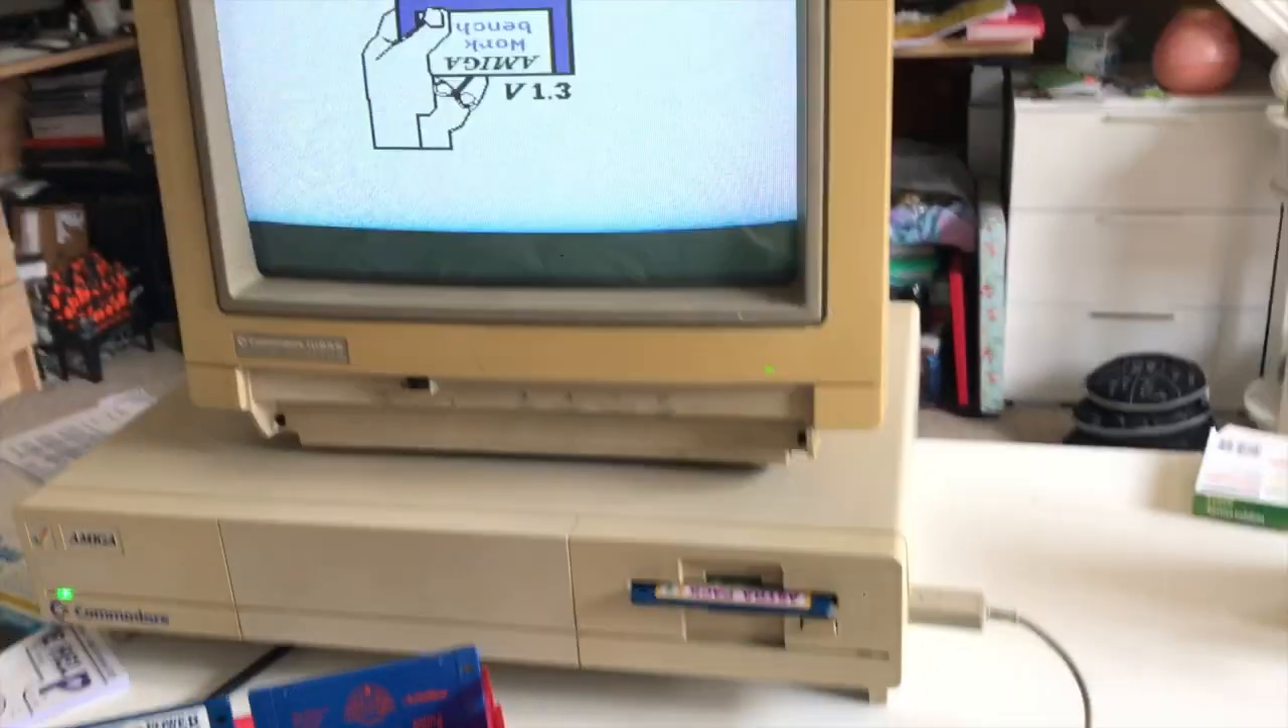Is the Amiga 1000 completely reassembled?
Yes.